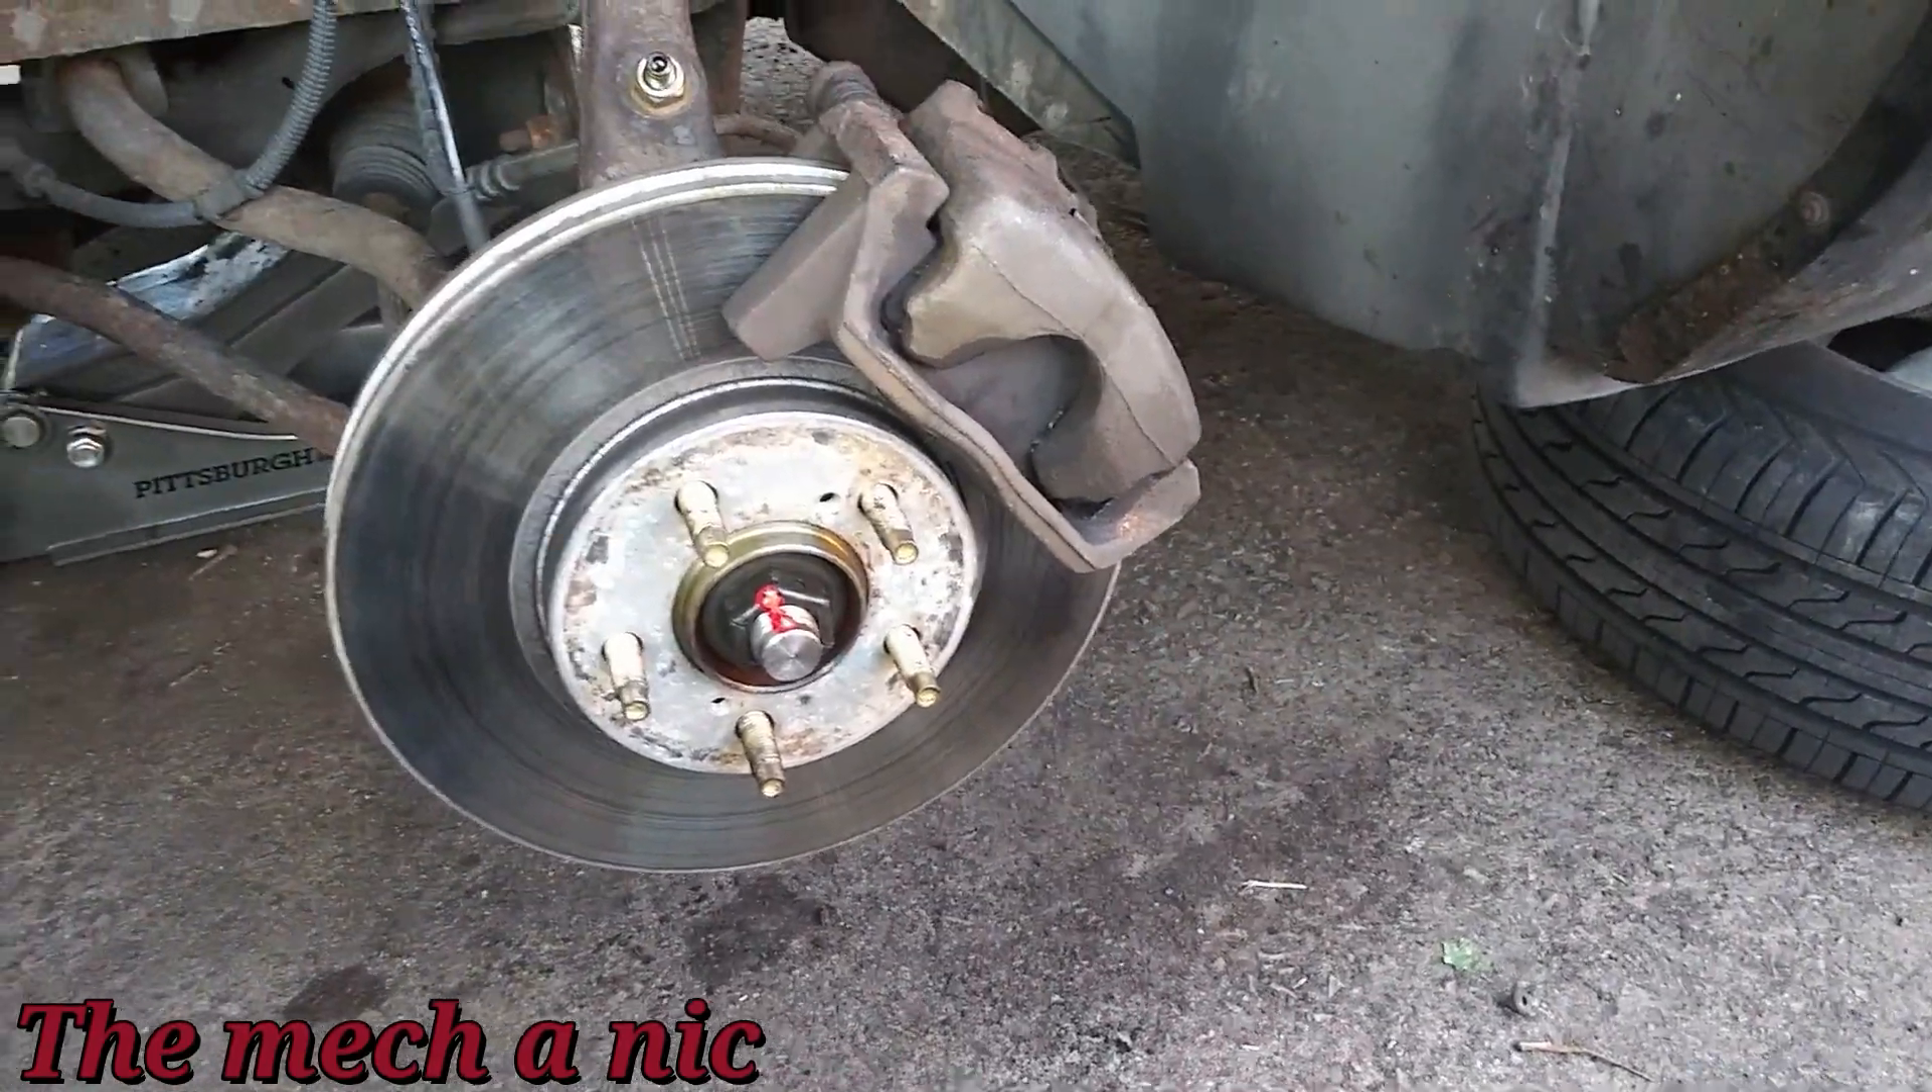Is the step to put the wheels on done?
No.